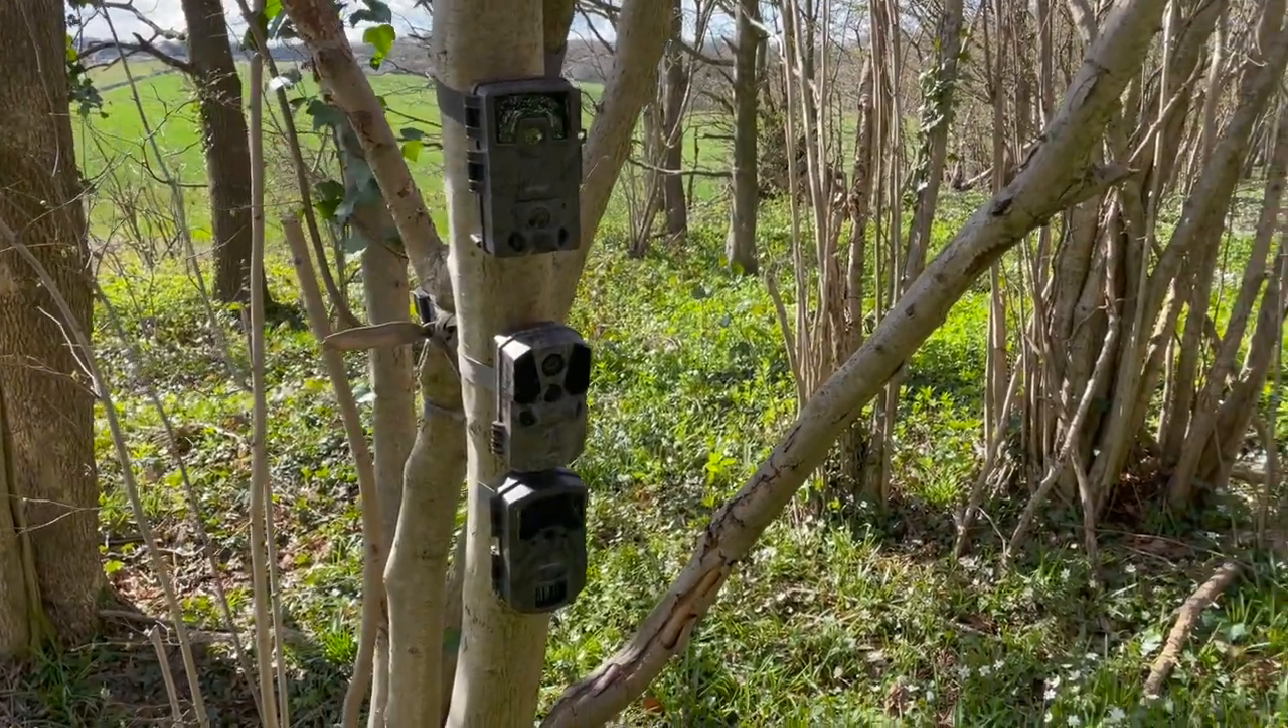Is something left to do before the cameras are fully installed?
No.